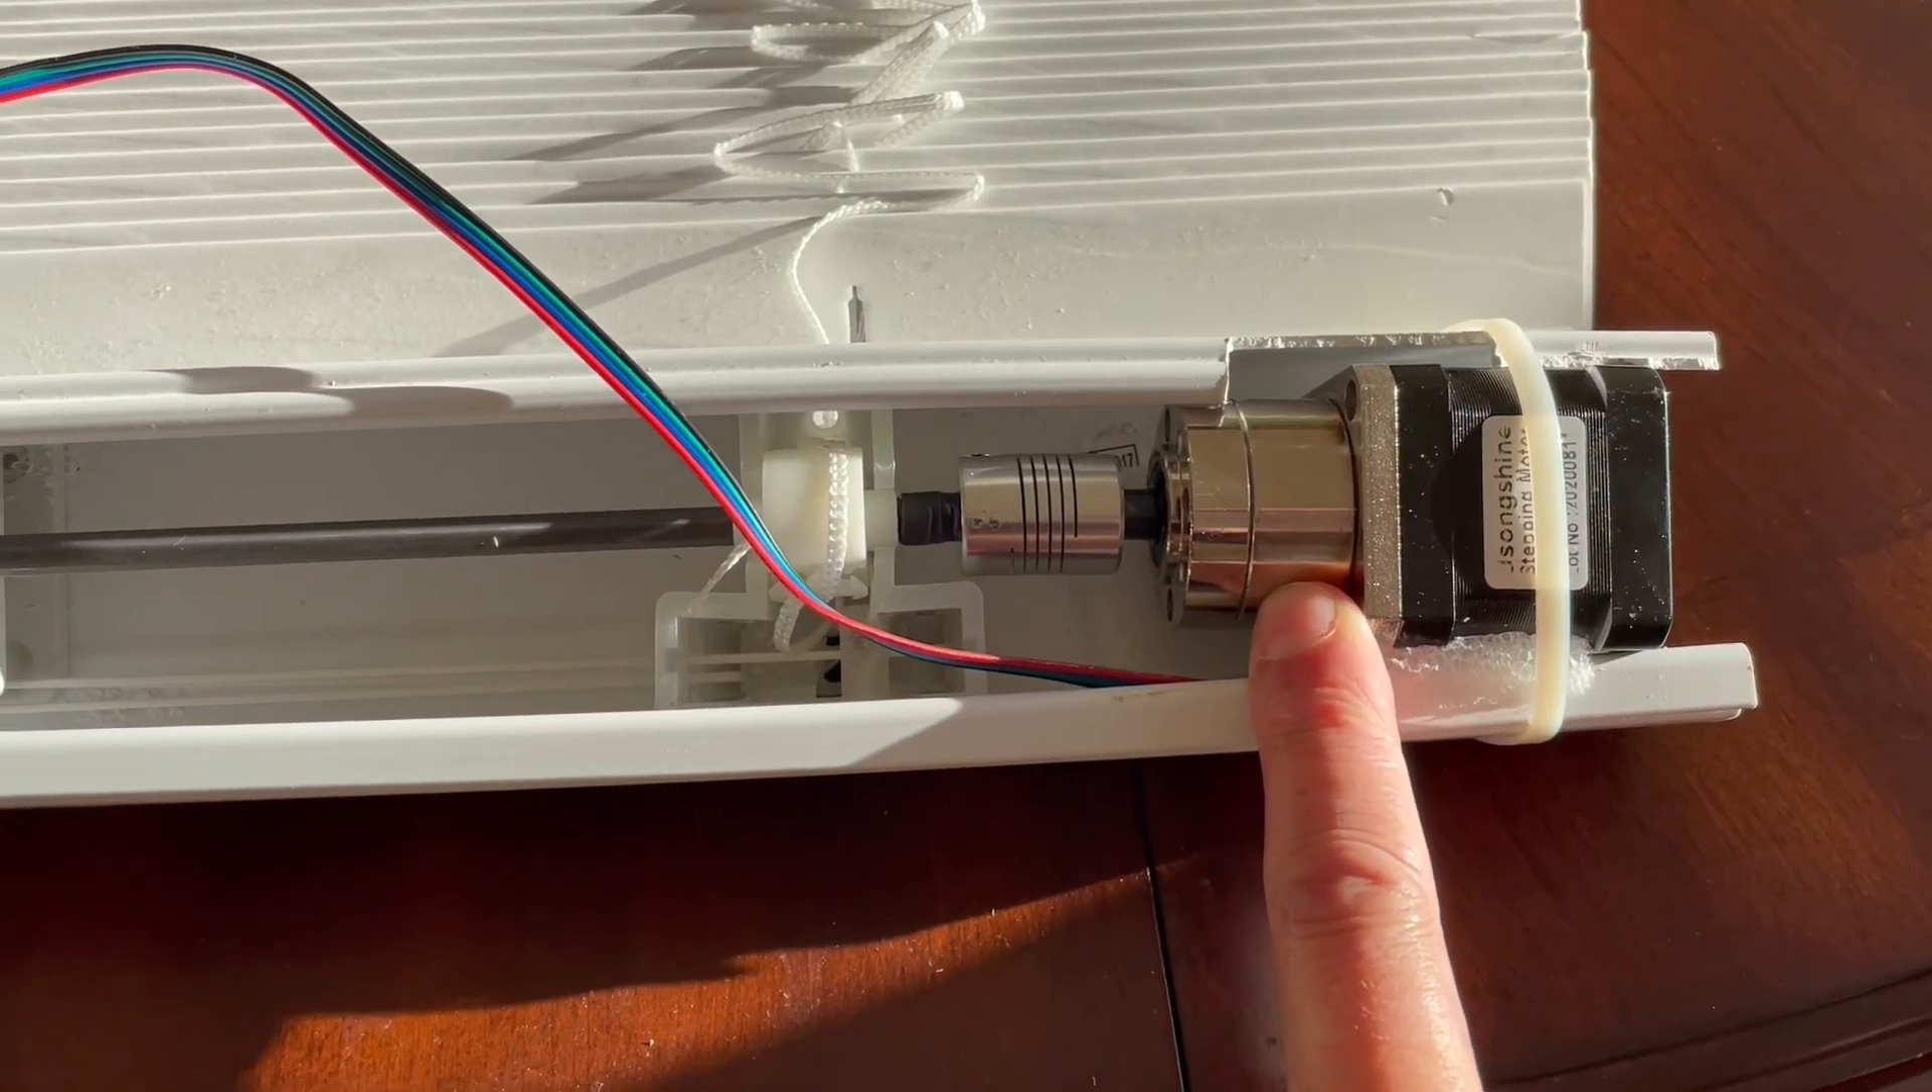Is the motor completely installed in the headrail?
Yes.